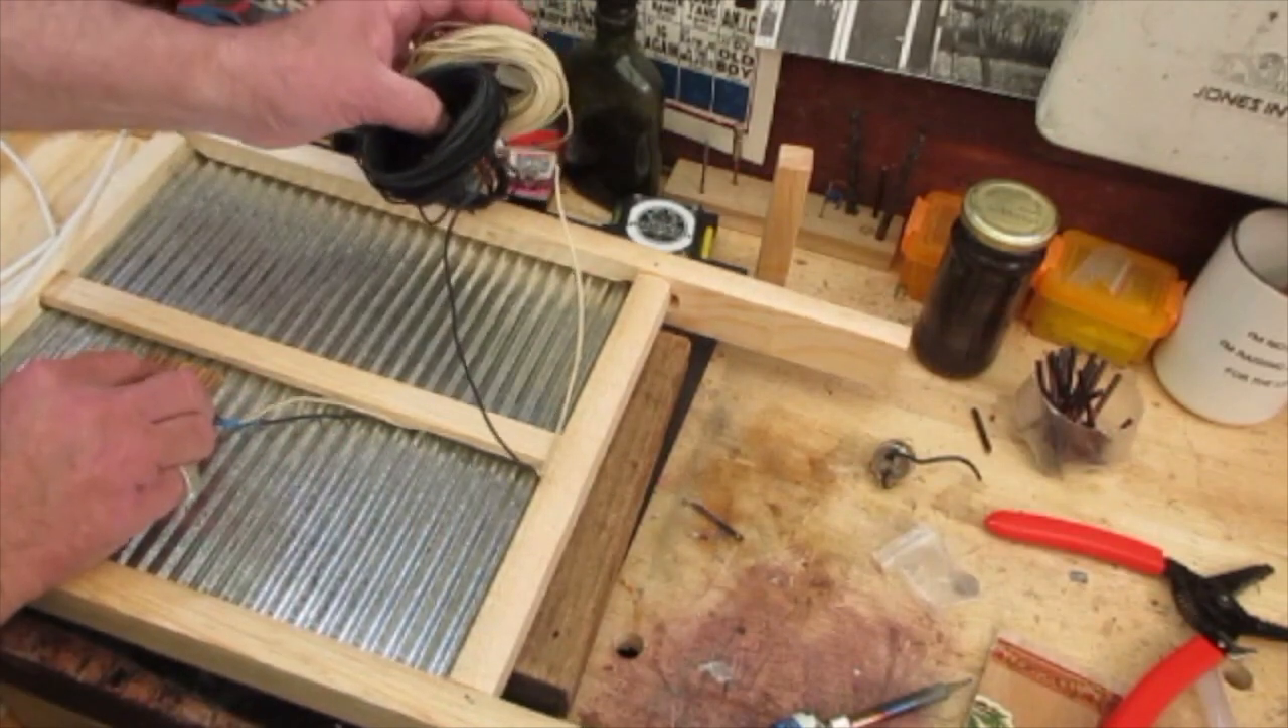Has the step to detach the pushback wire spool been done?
No.